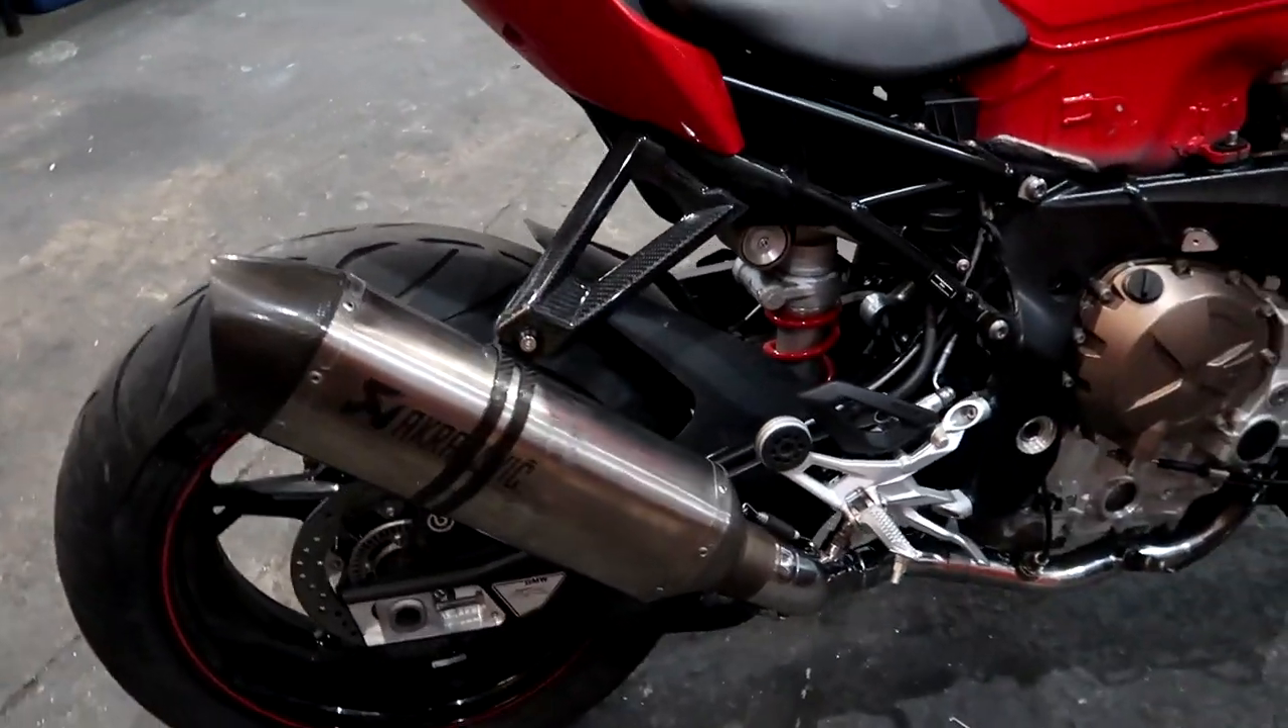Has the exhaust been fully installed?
Yes.